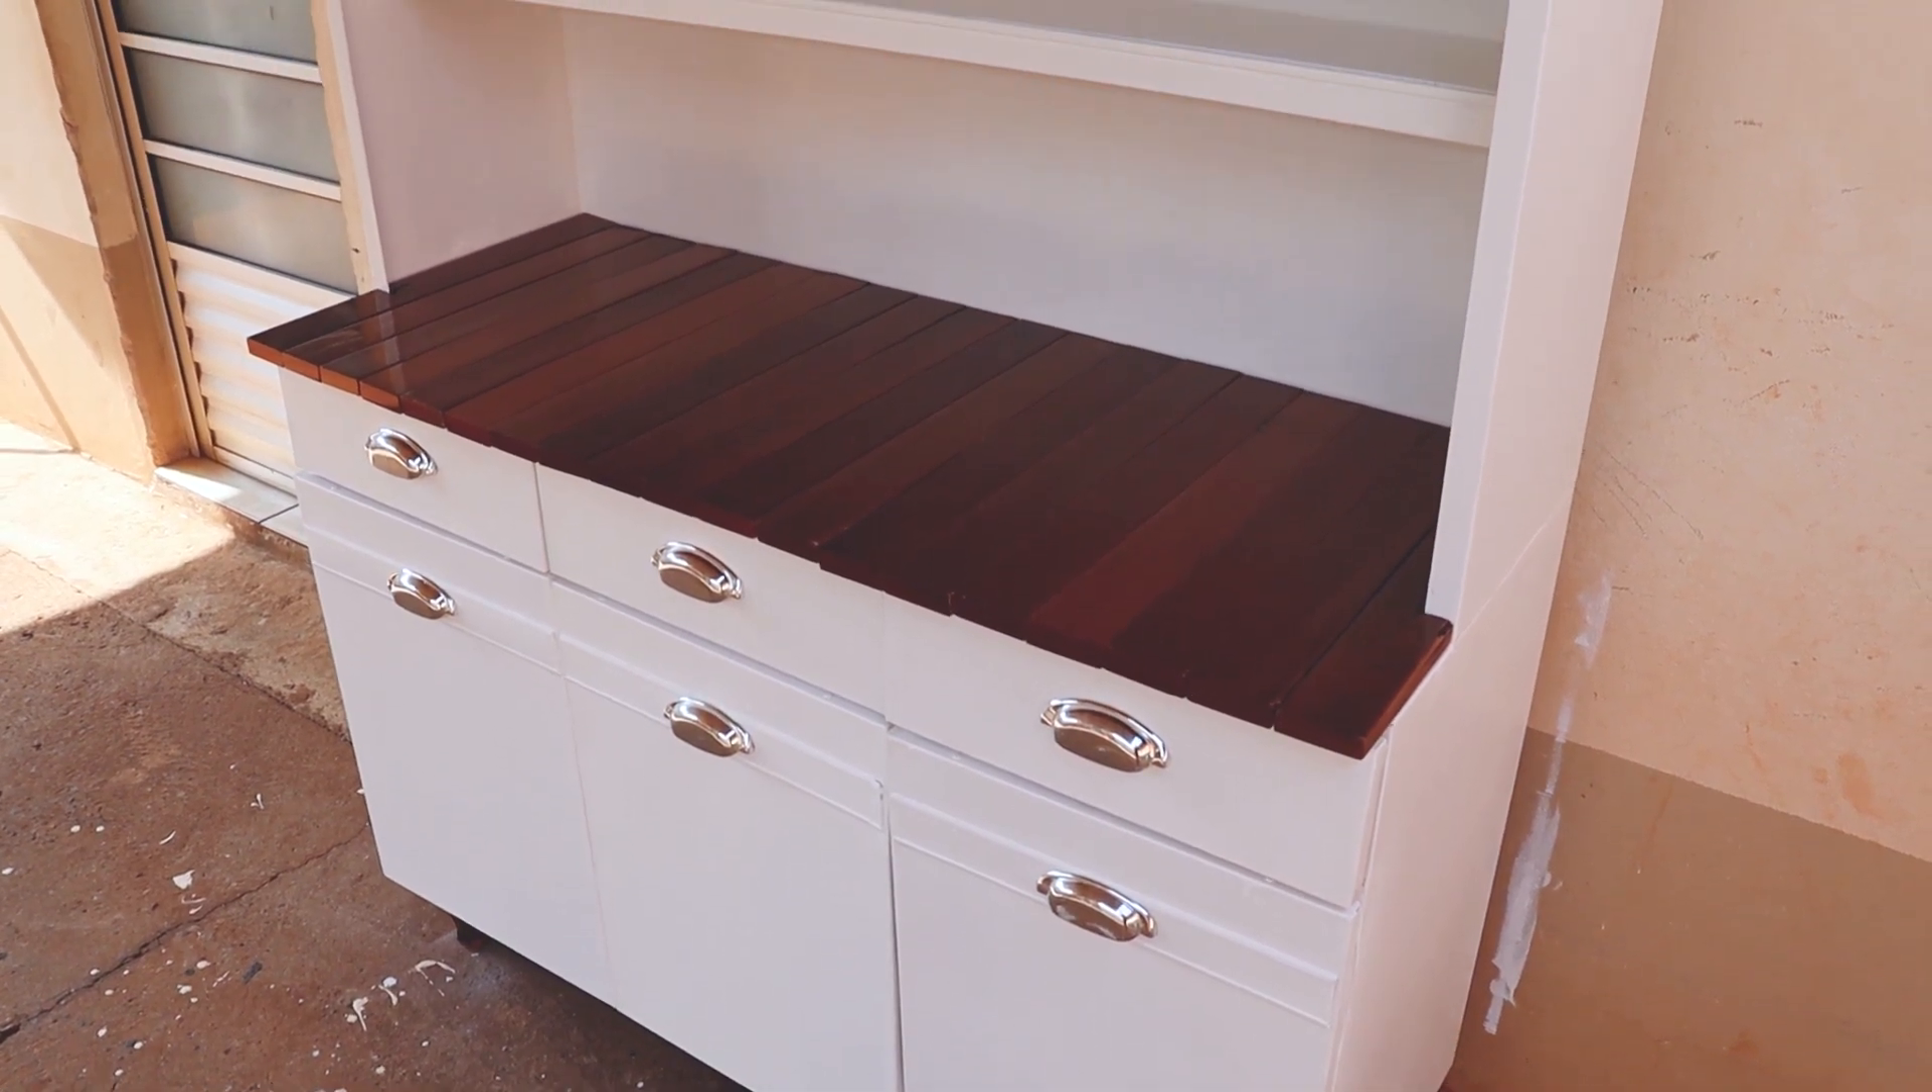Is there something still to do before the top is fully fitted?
No.